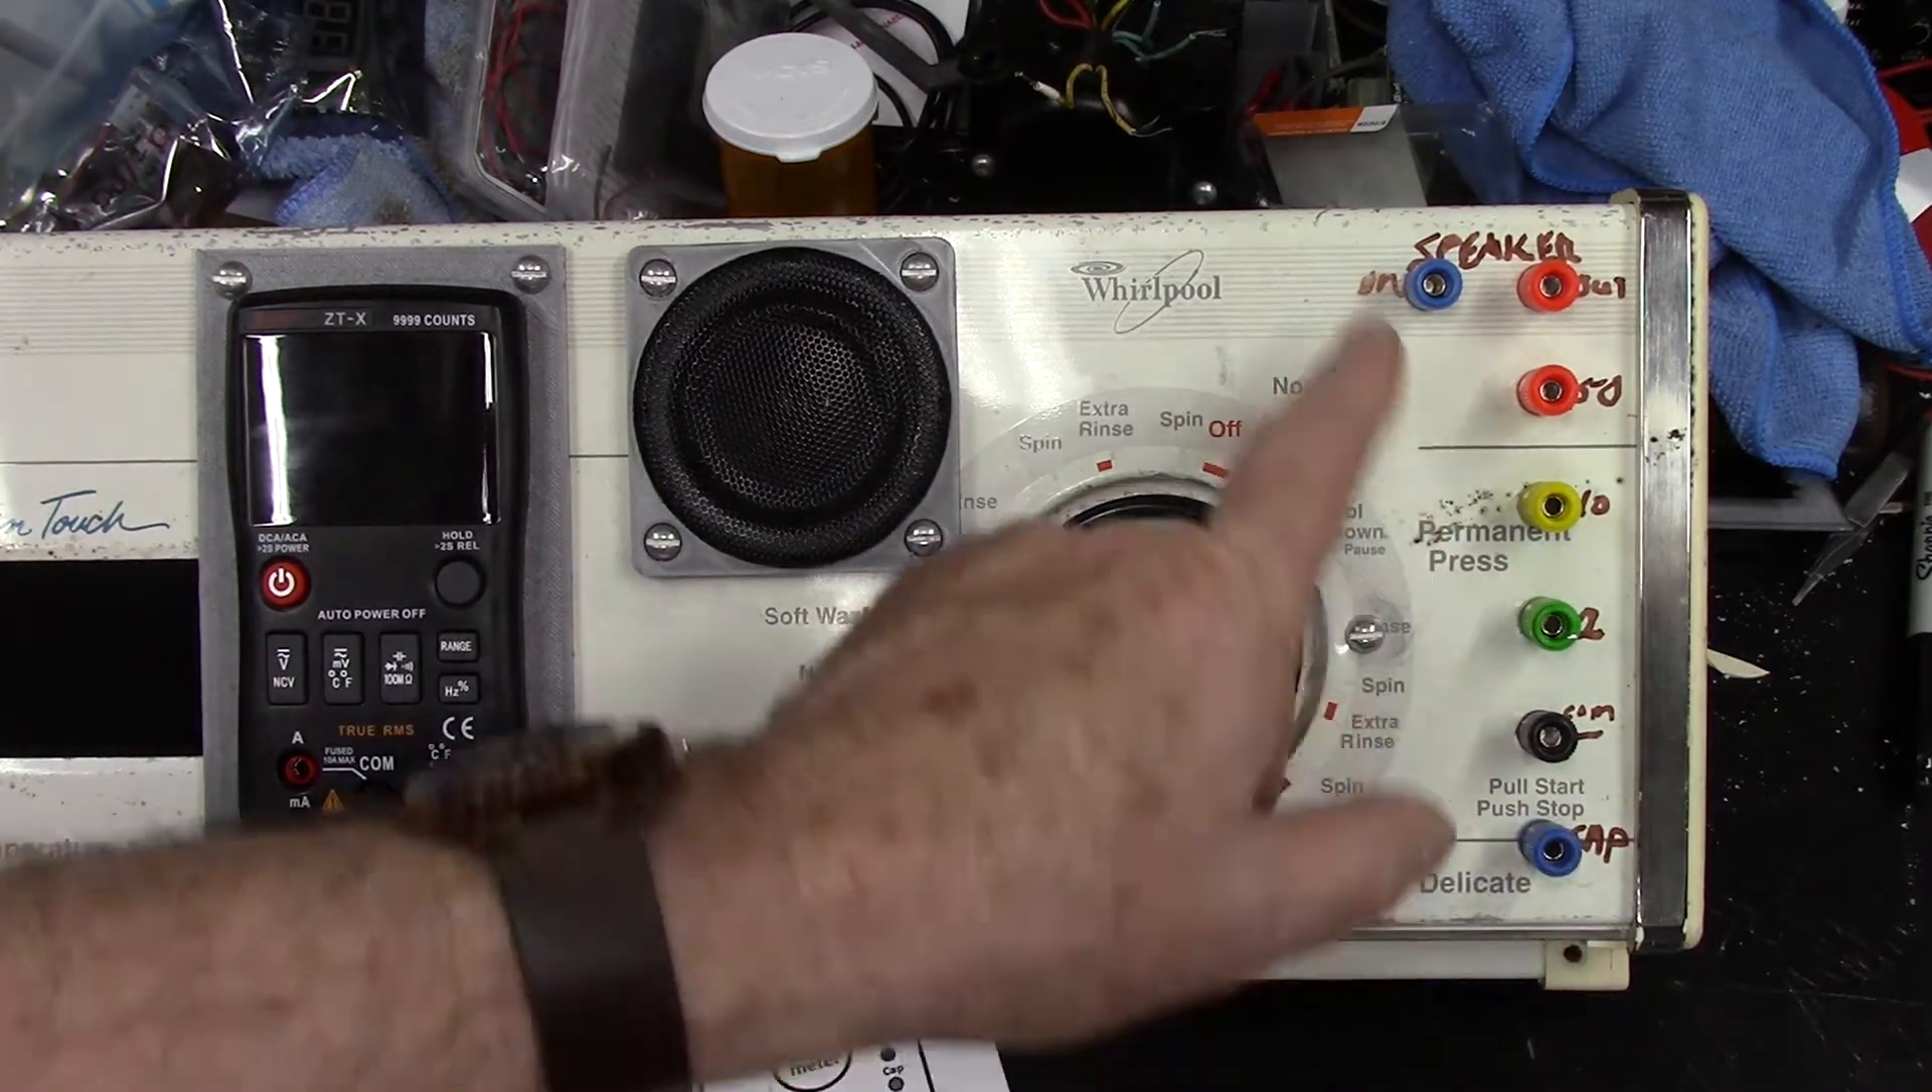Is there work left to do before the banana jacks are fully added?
No.